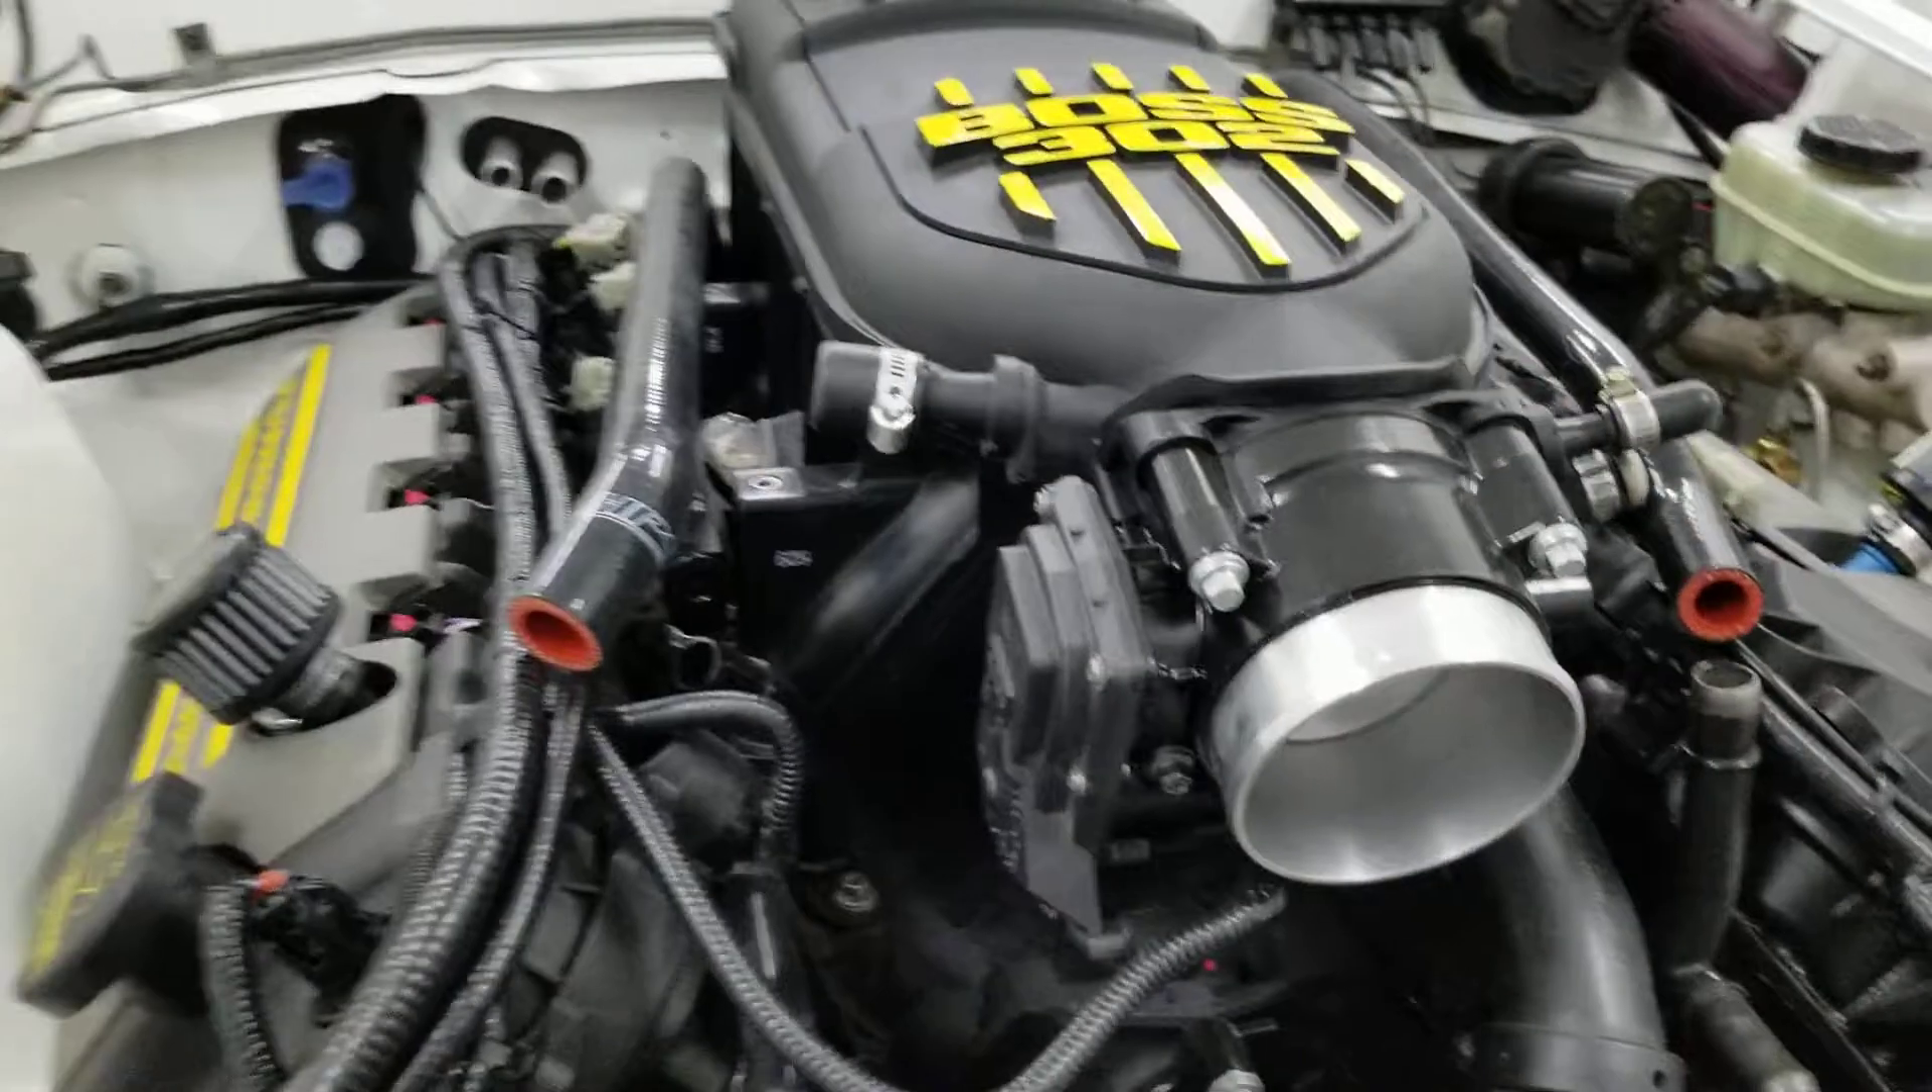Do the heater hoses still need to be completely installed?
Yes.